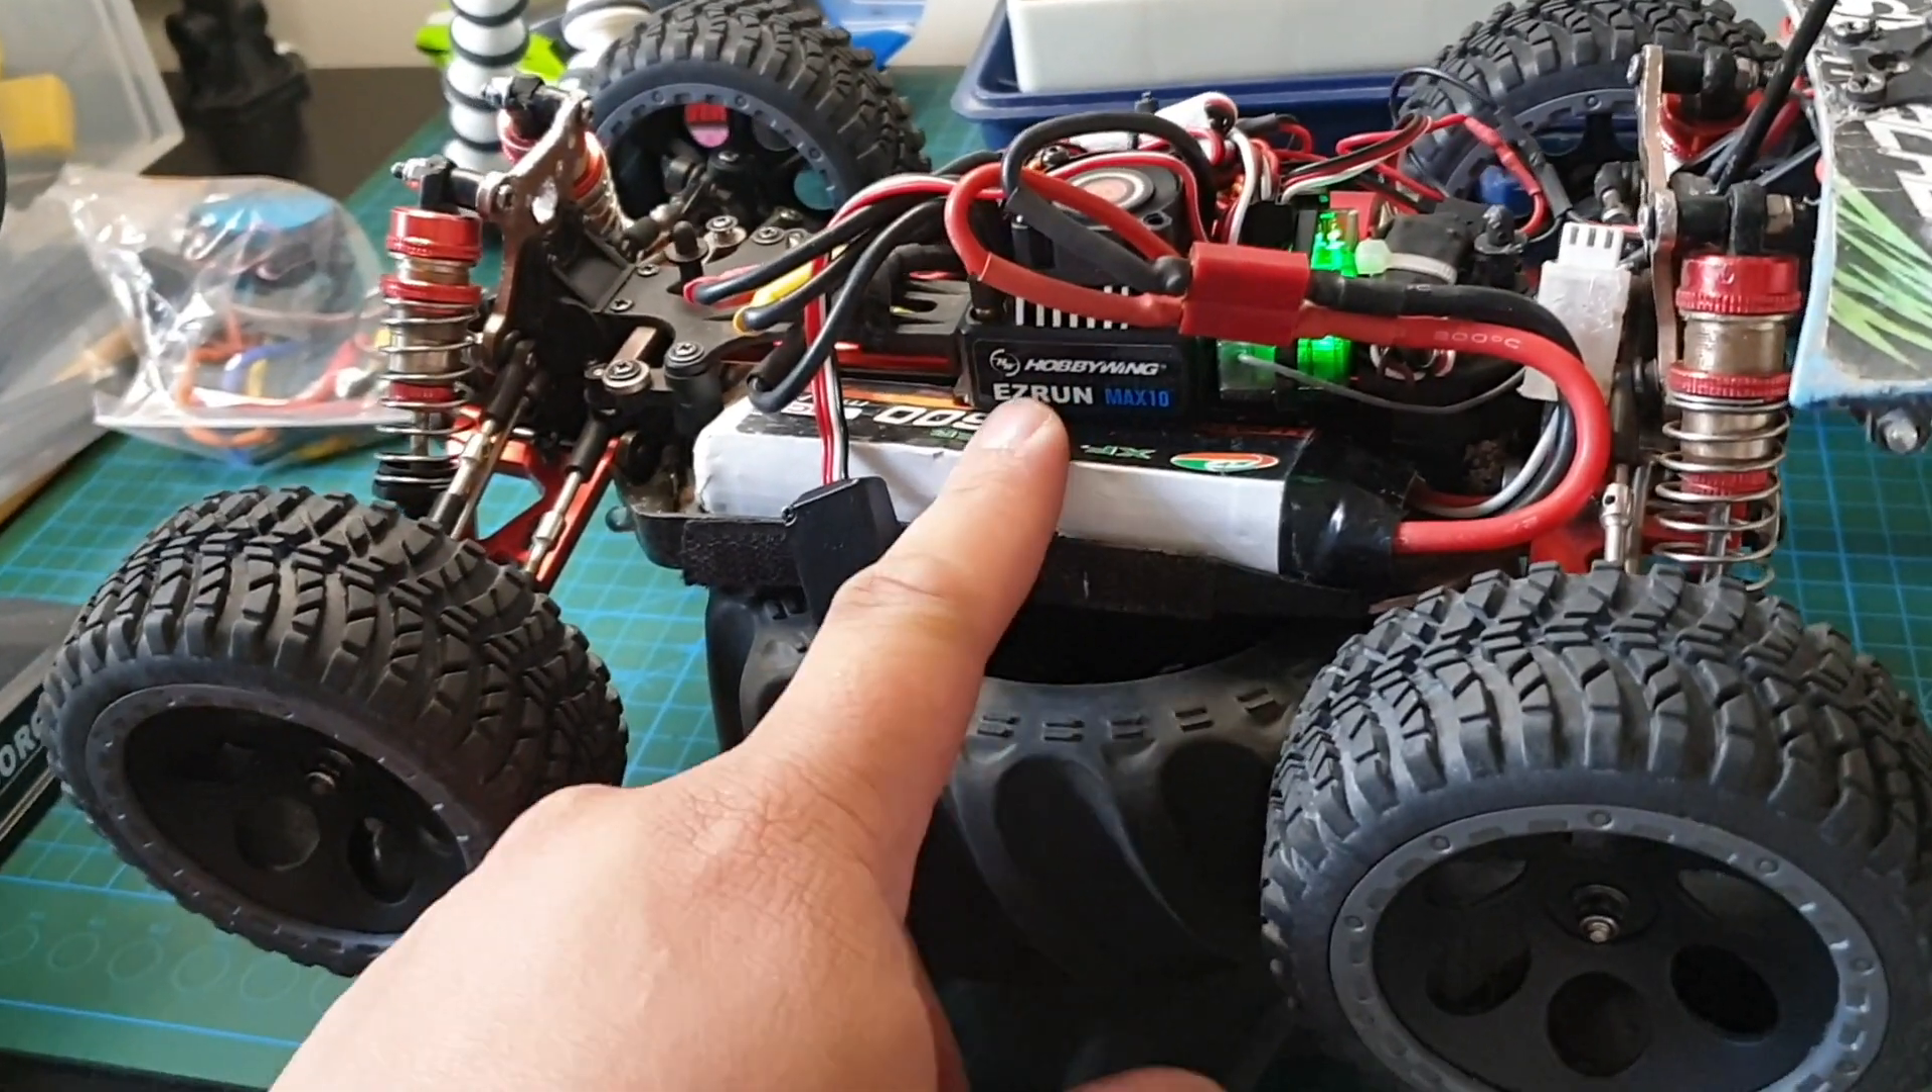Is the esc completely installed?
Yes.